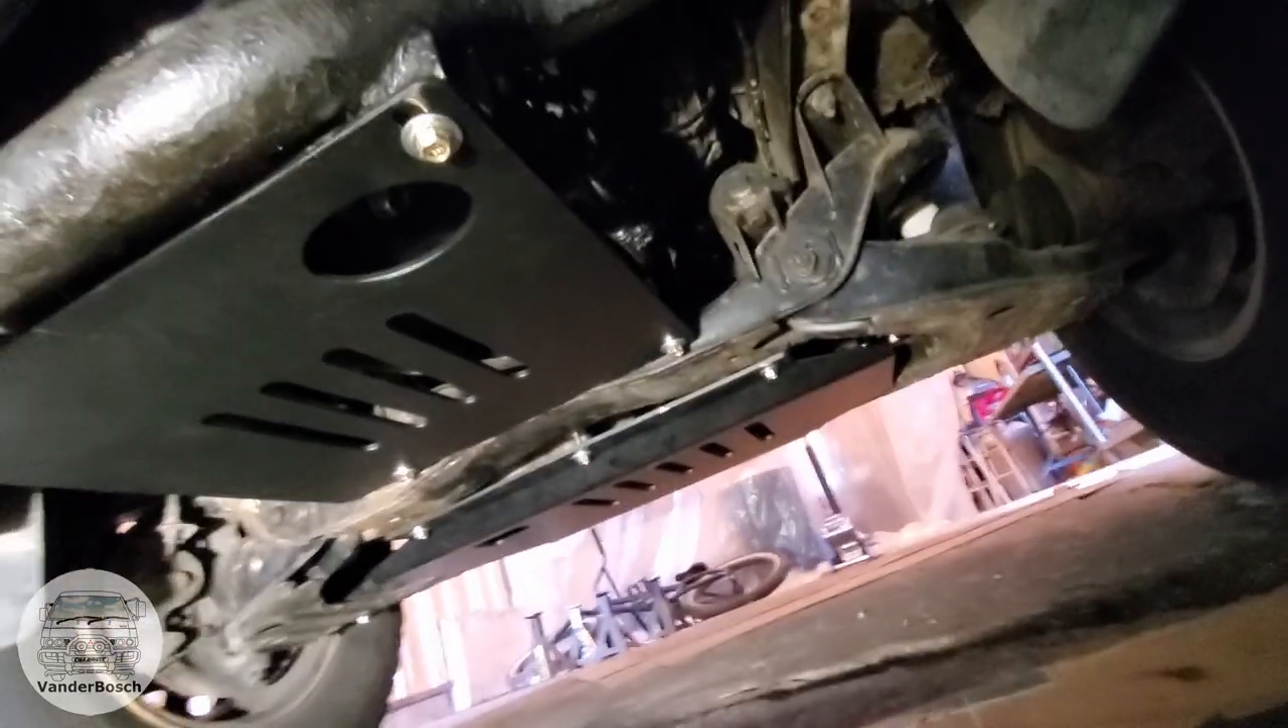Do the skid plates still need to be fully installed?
No.